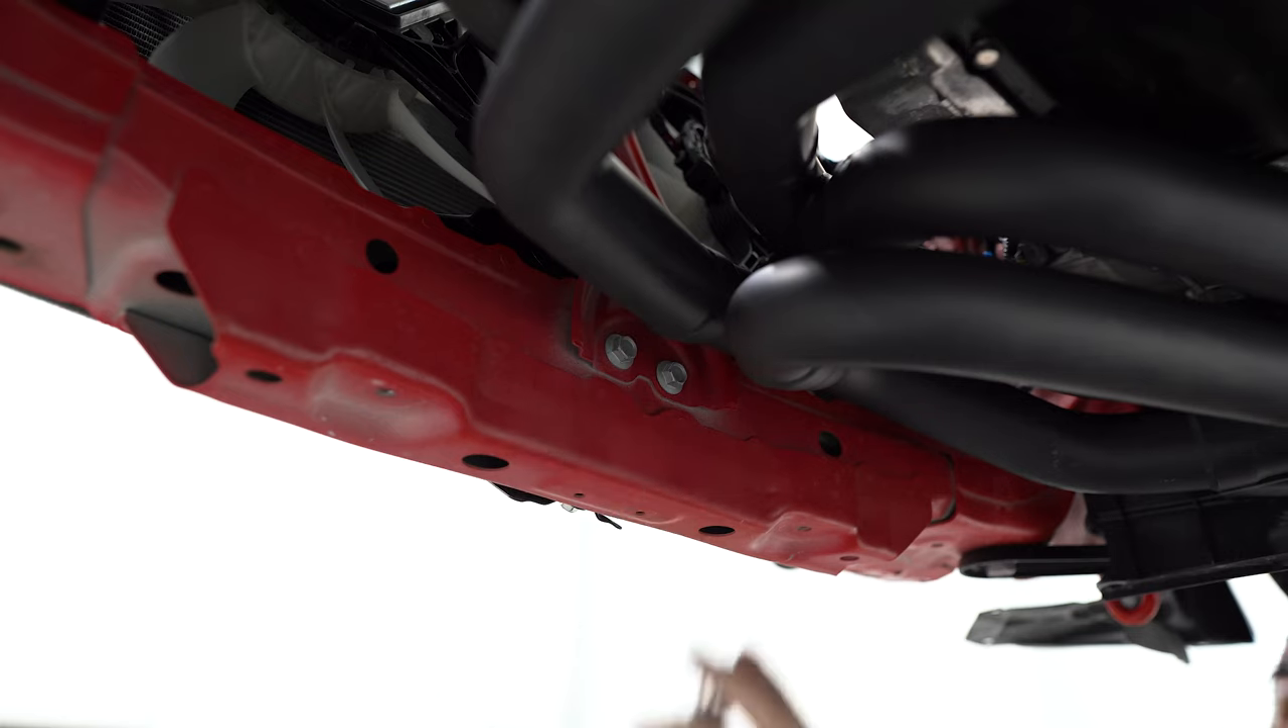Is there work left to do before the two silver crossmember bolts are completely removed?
Yes.